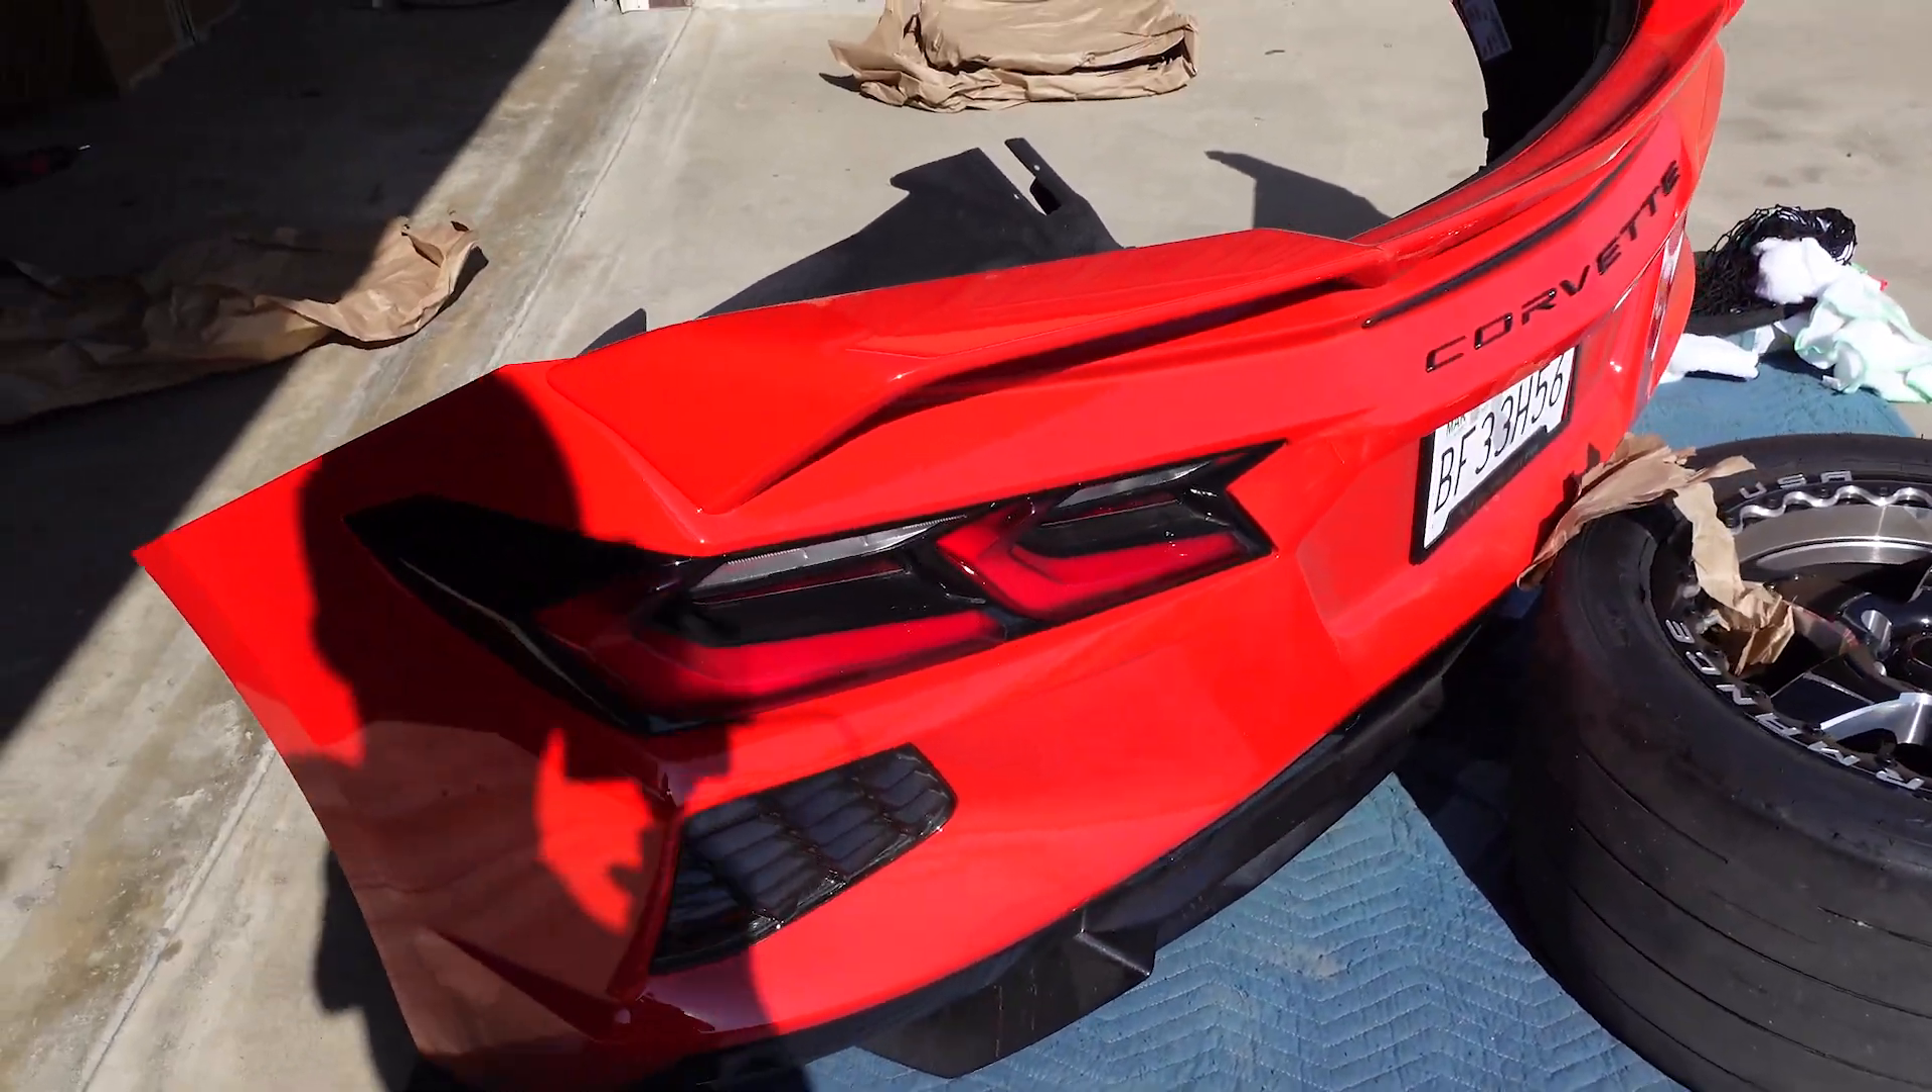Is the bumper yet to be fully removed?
No.